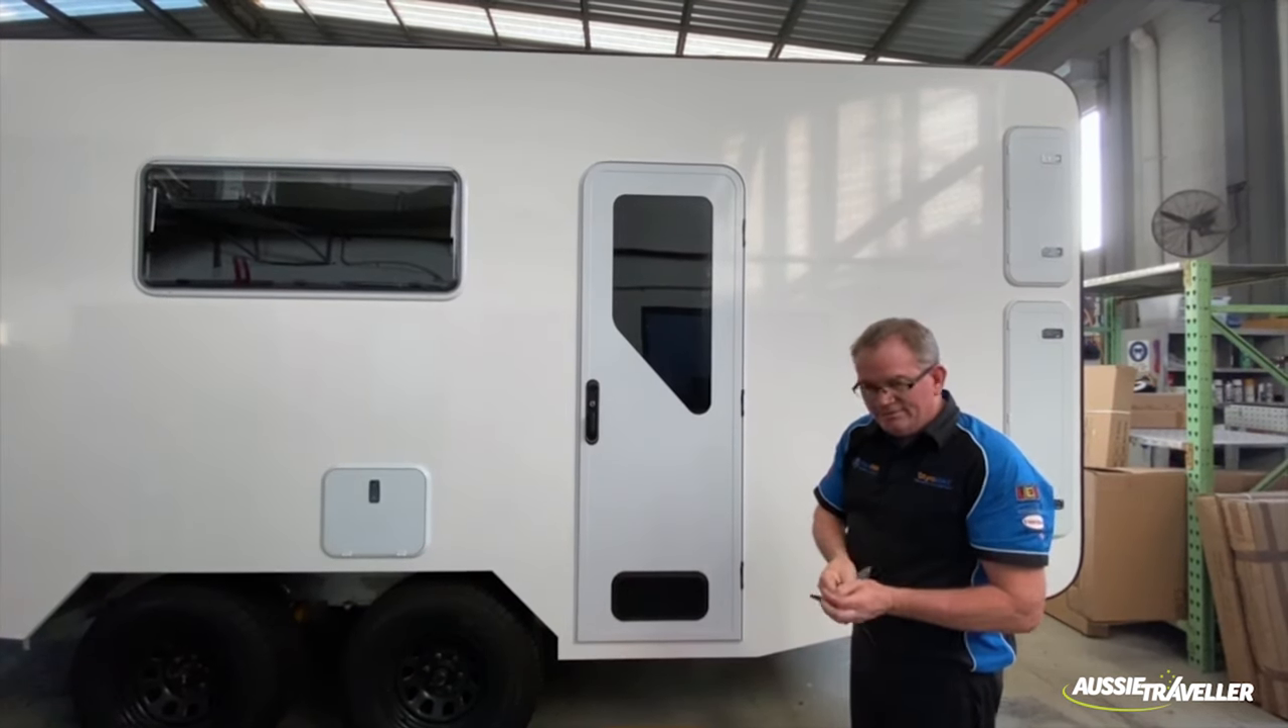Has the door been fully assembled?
Yes.